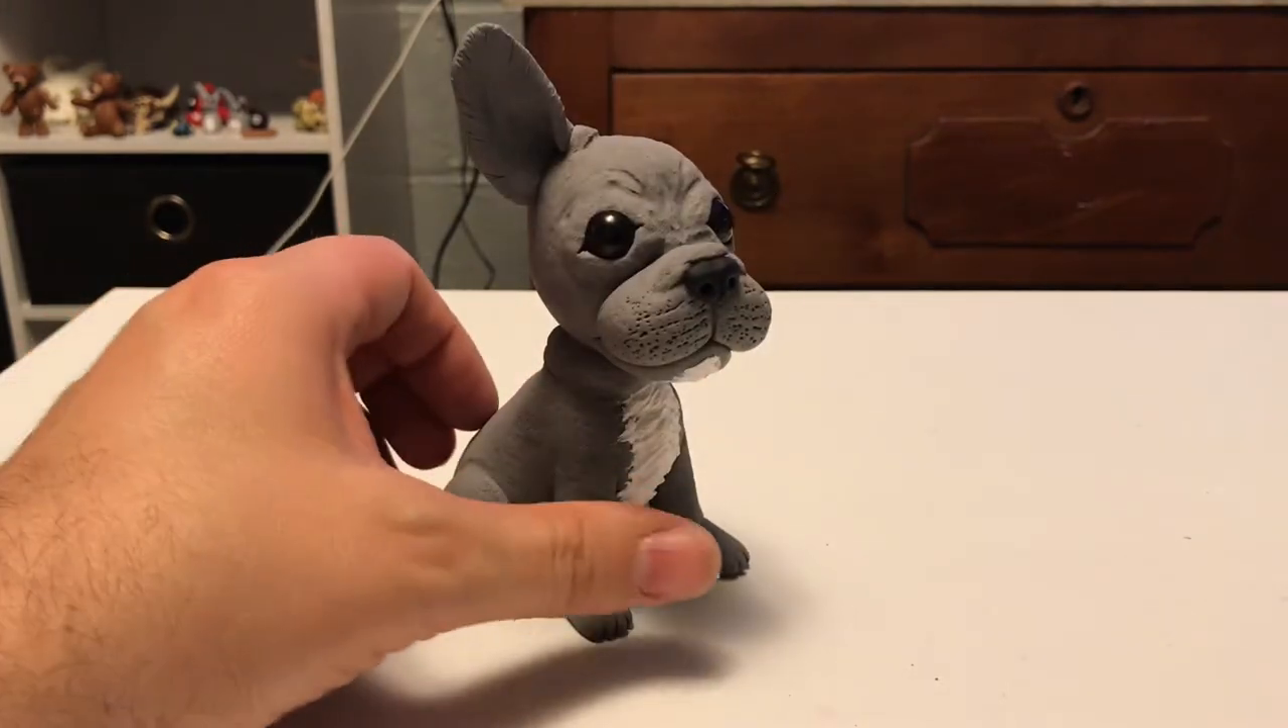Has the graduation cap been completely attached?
No.